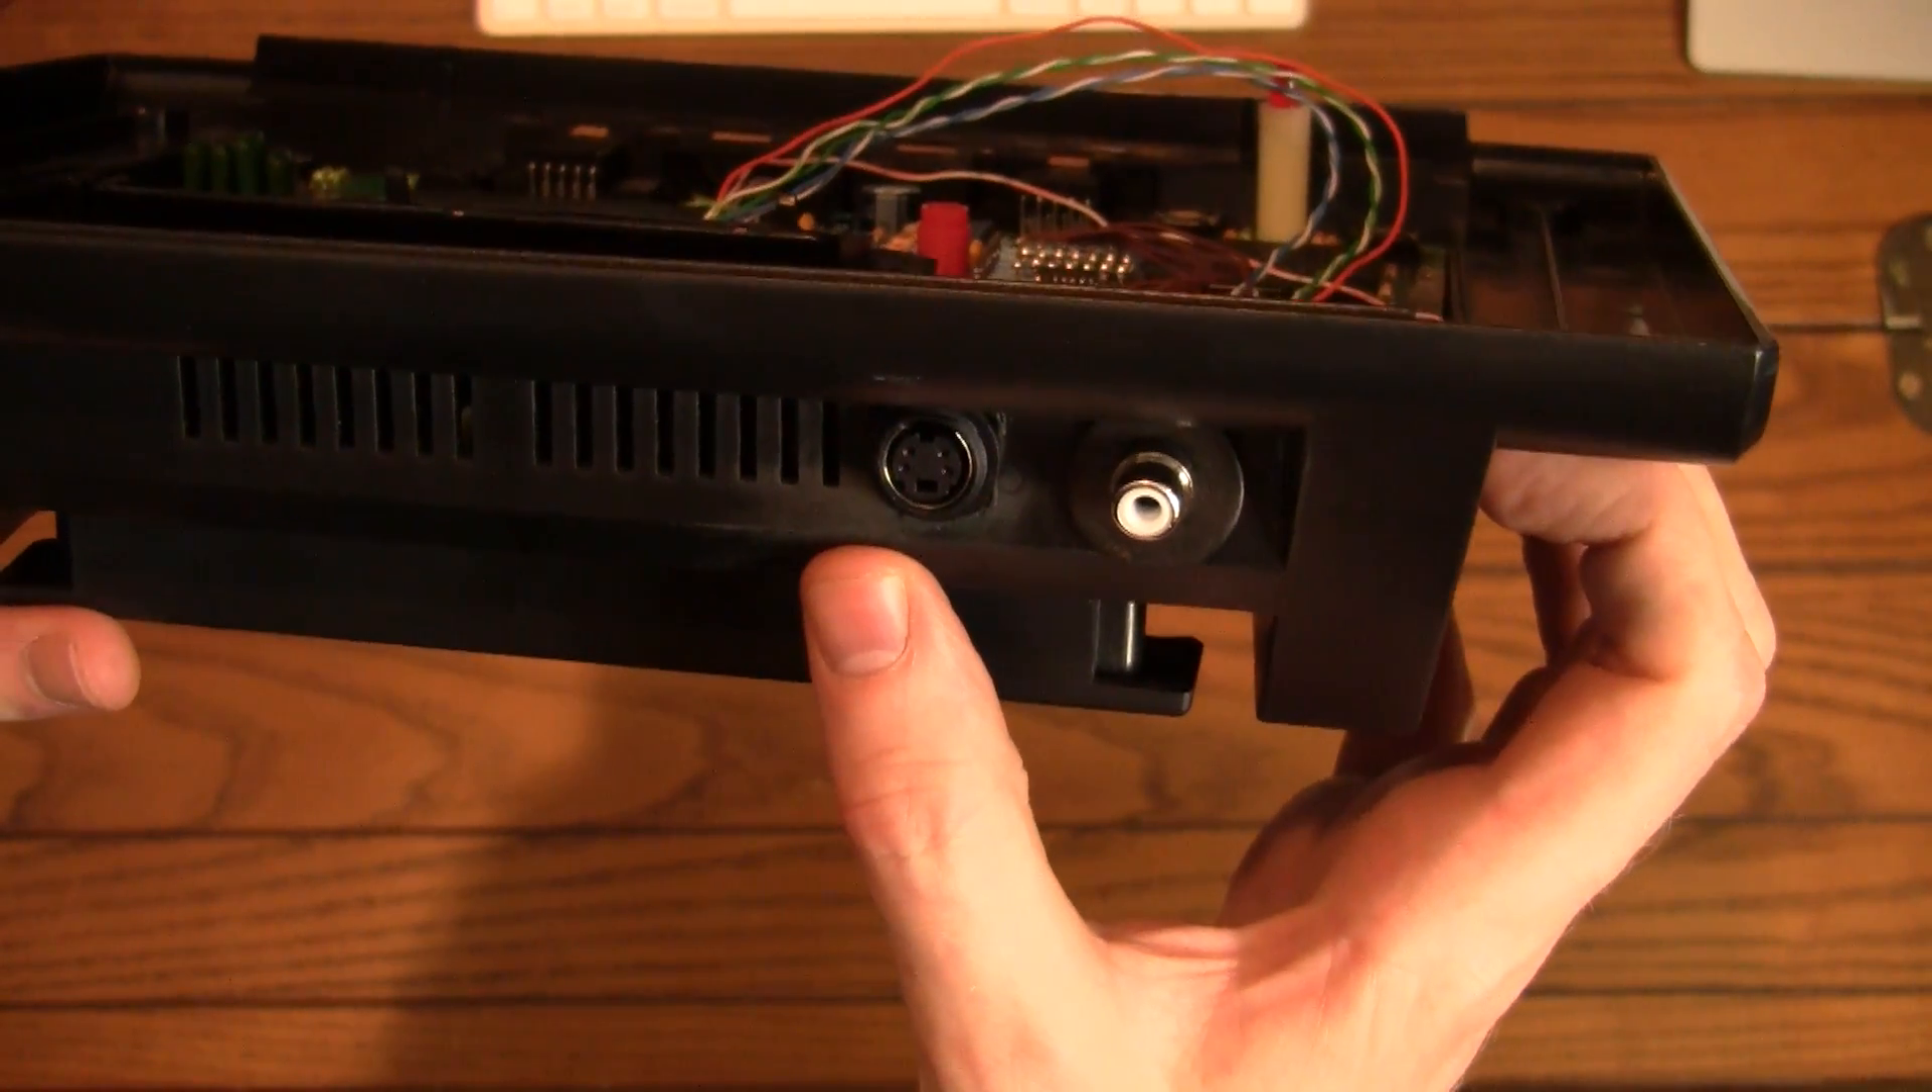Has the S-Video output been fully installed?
Yes.